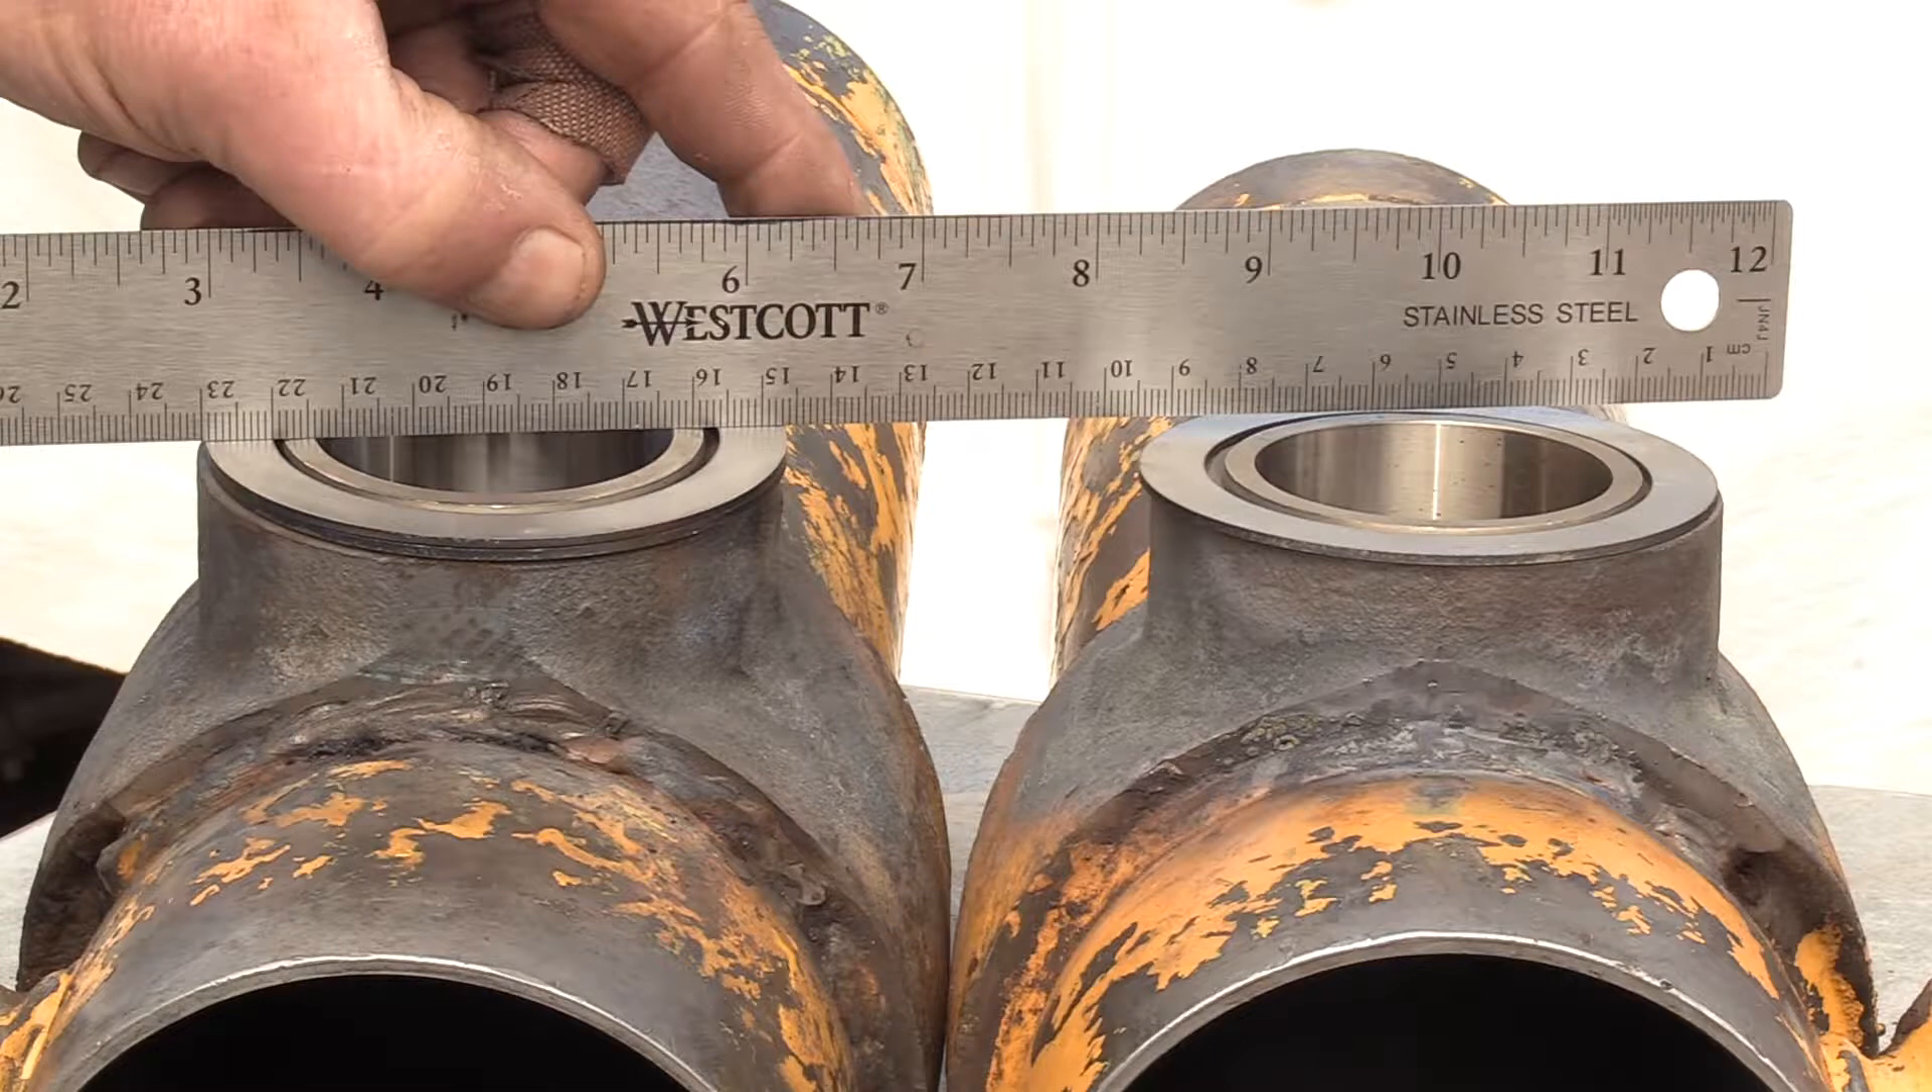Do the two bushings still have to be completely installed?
No.